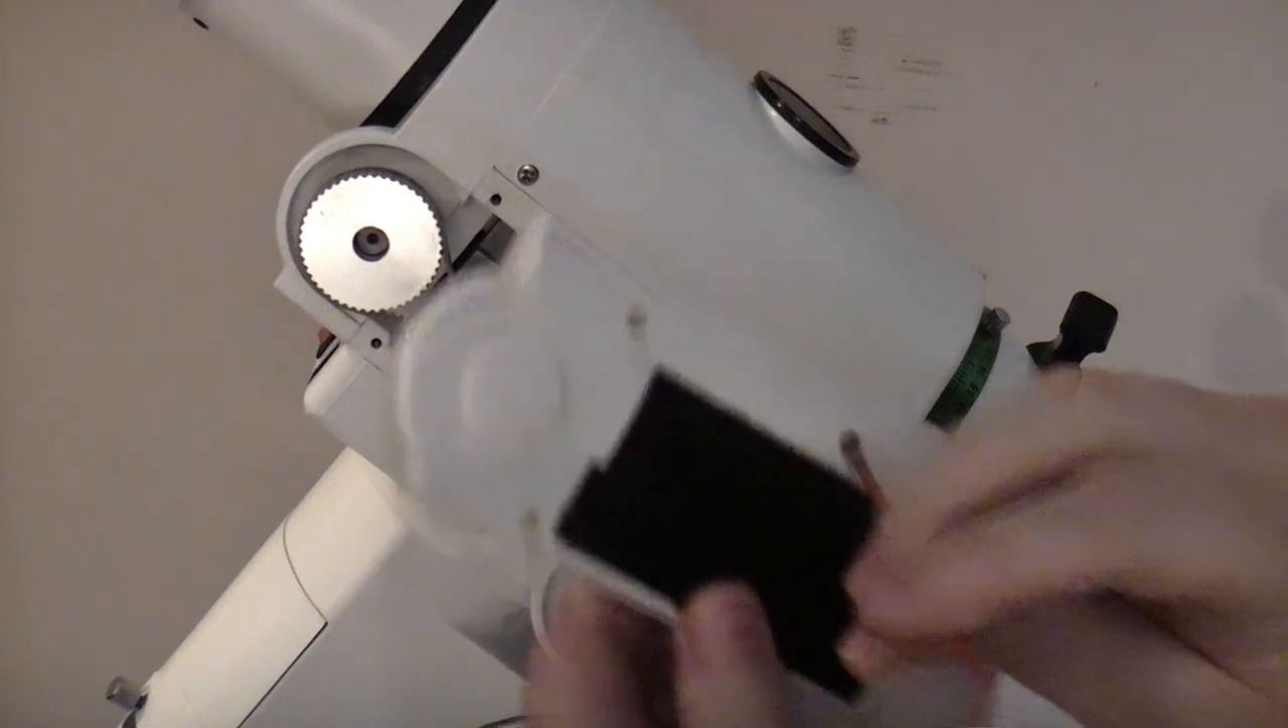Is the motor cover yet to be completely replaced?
Yes.